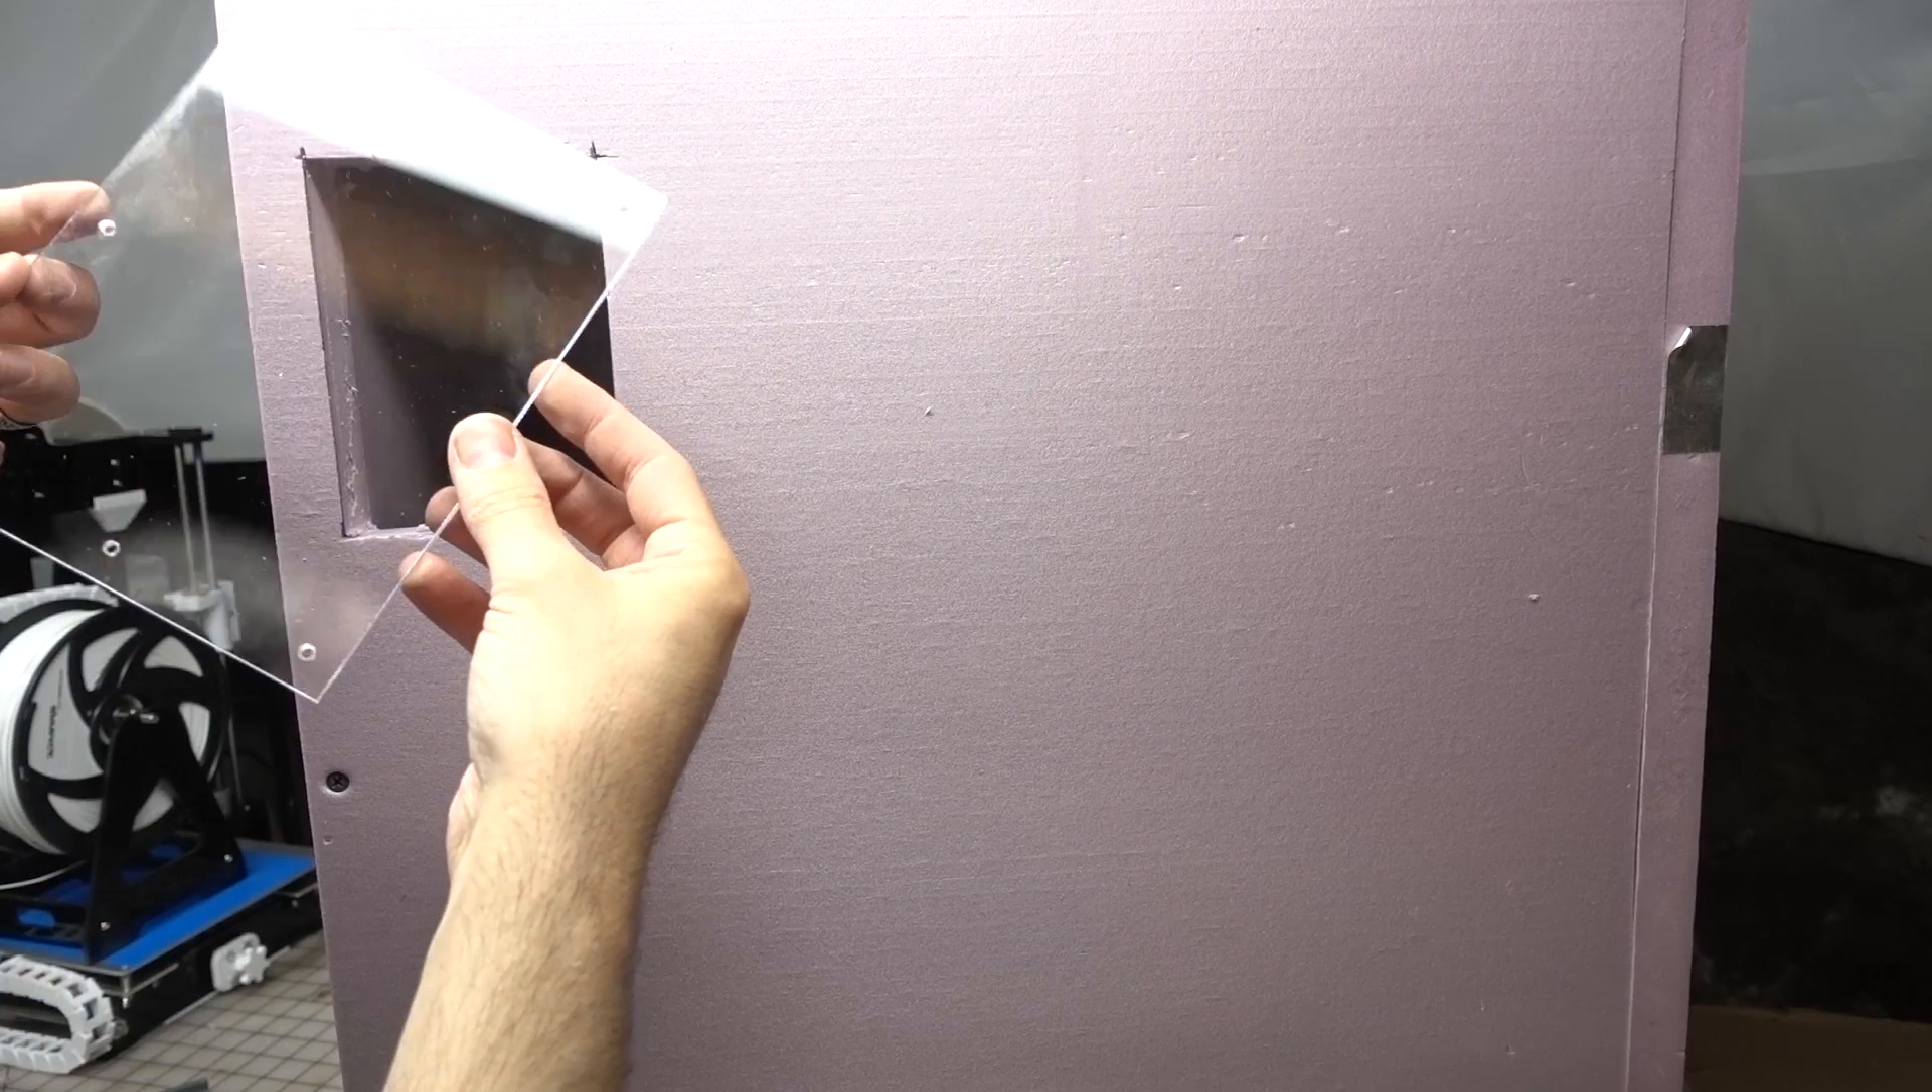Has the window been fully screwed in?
No.